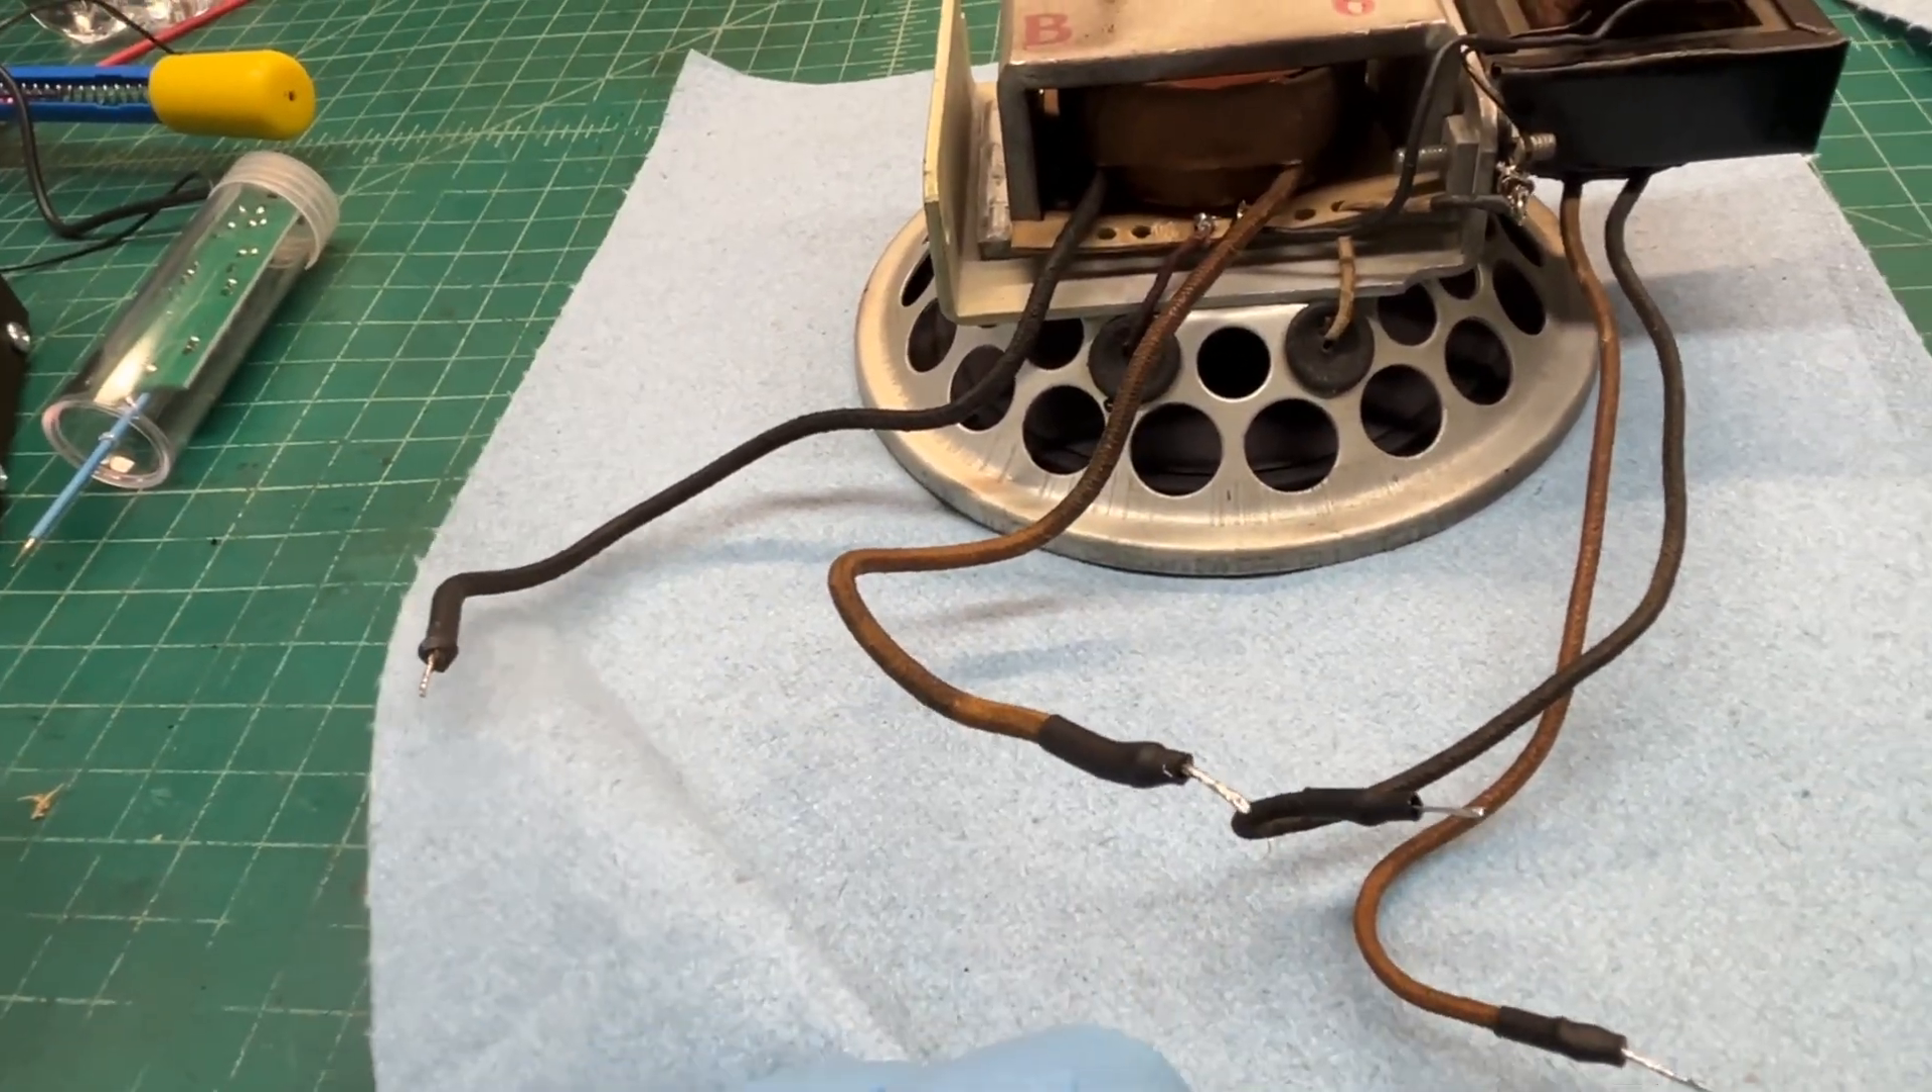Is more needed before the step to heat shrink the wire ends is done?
No.